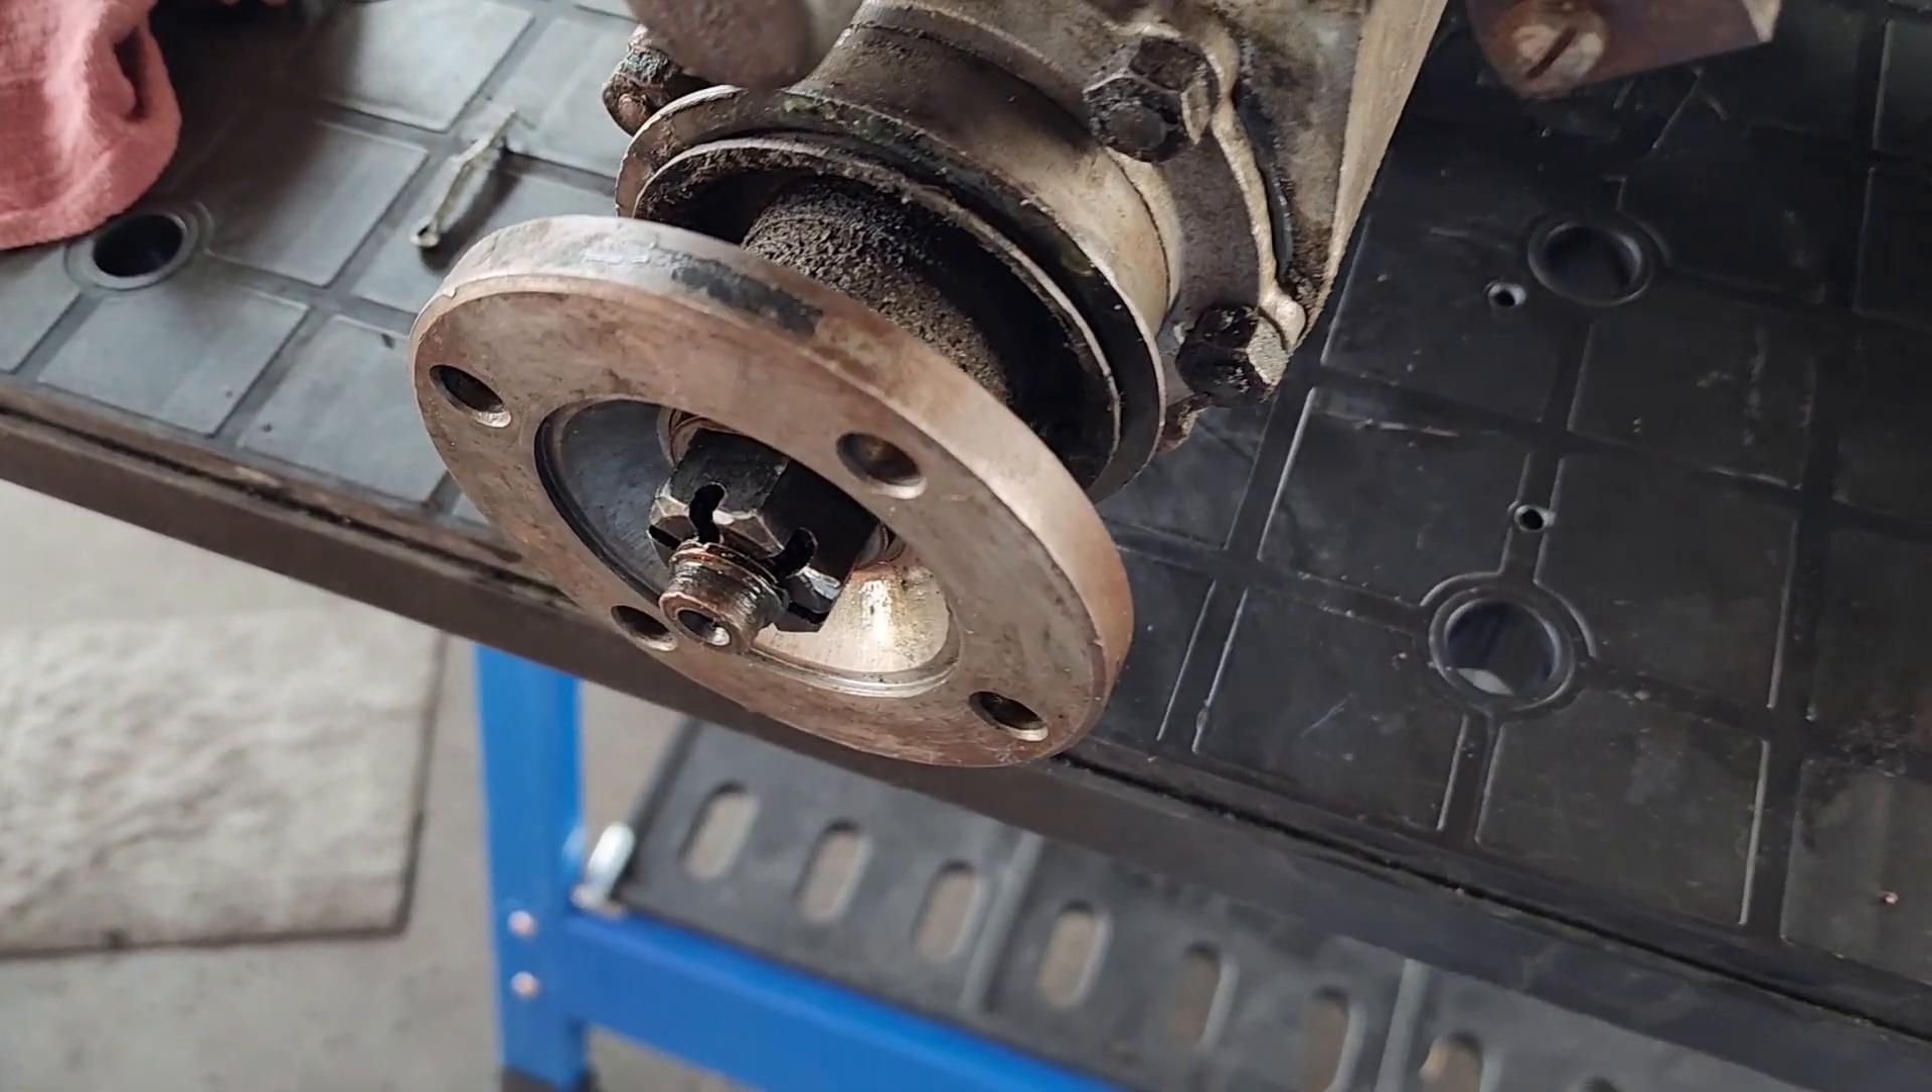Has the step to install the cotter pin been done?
No.